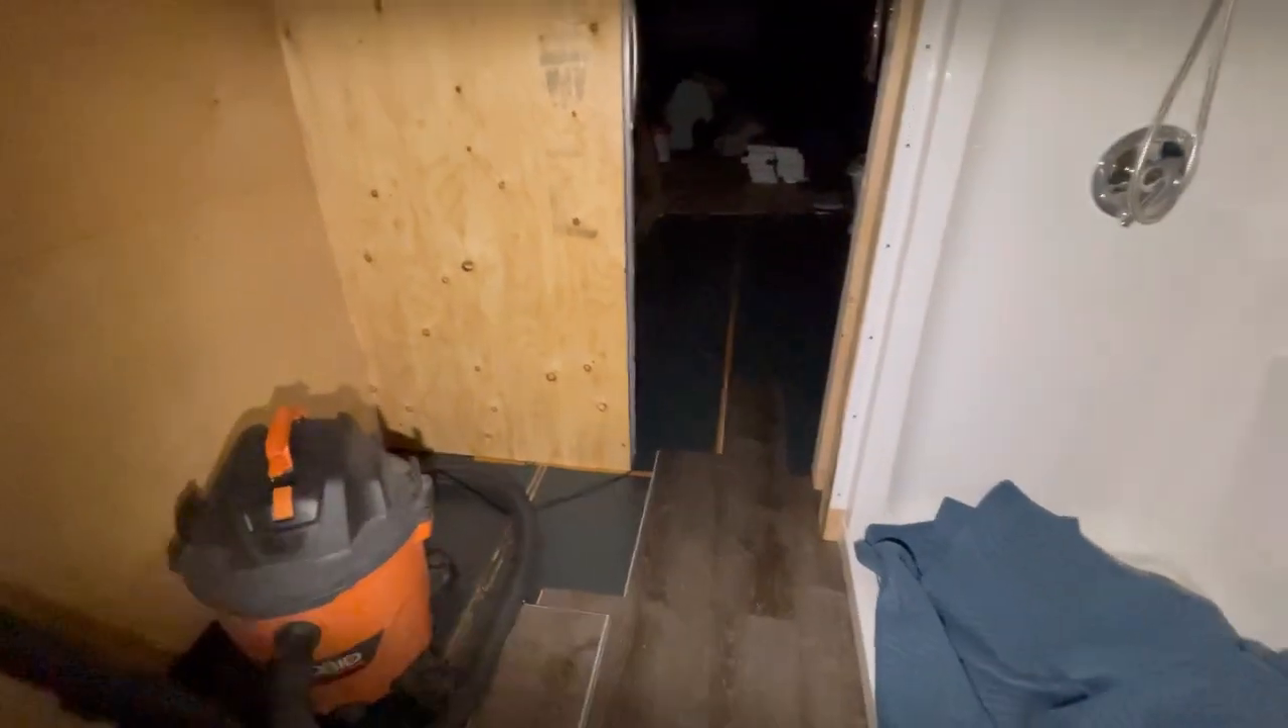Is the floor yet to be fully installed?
Yes.